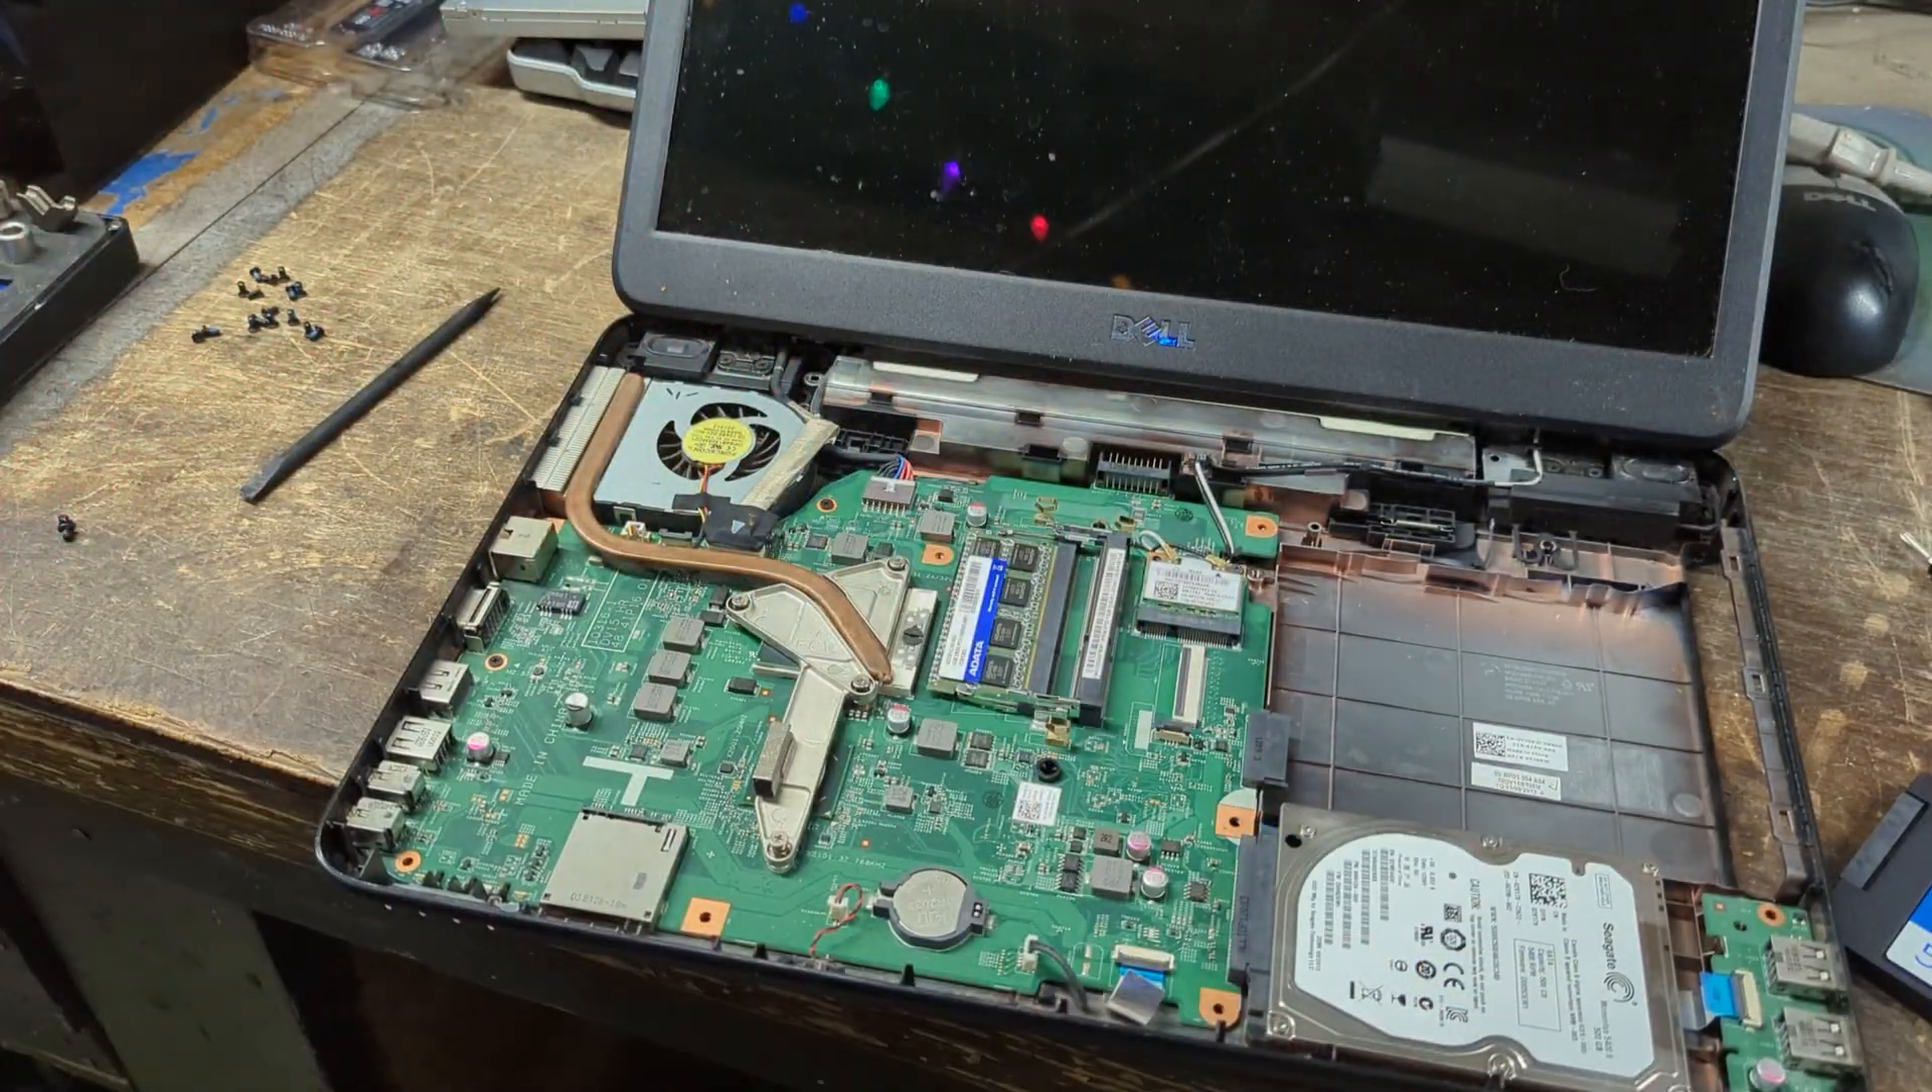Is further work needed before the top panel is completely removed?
No.